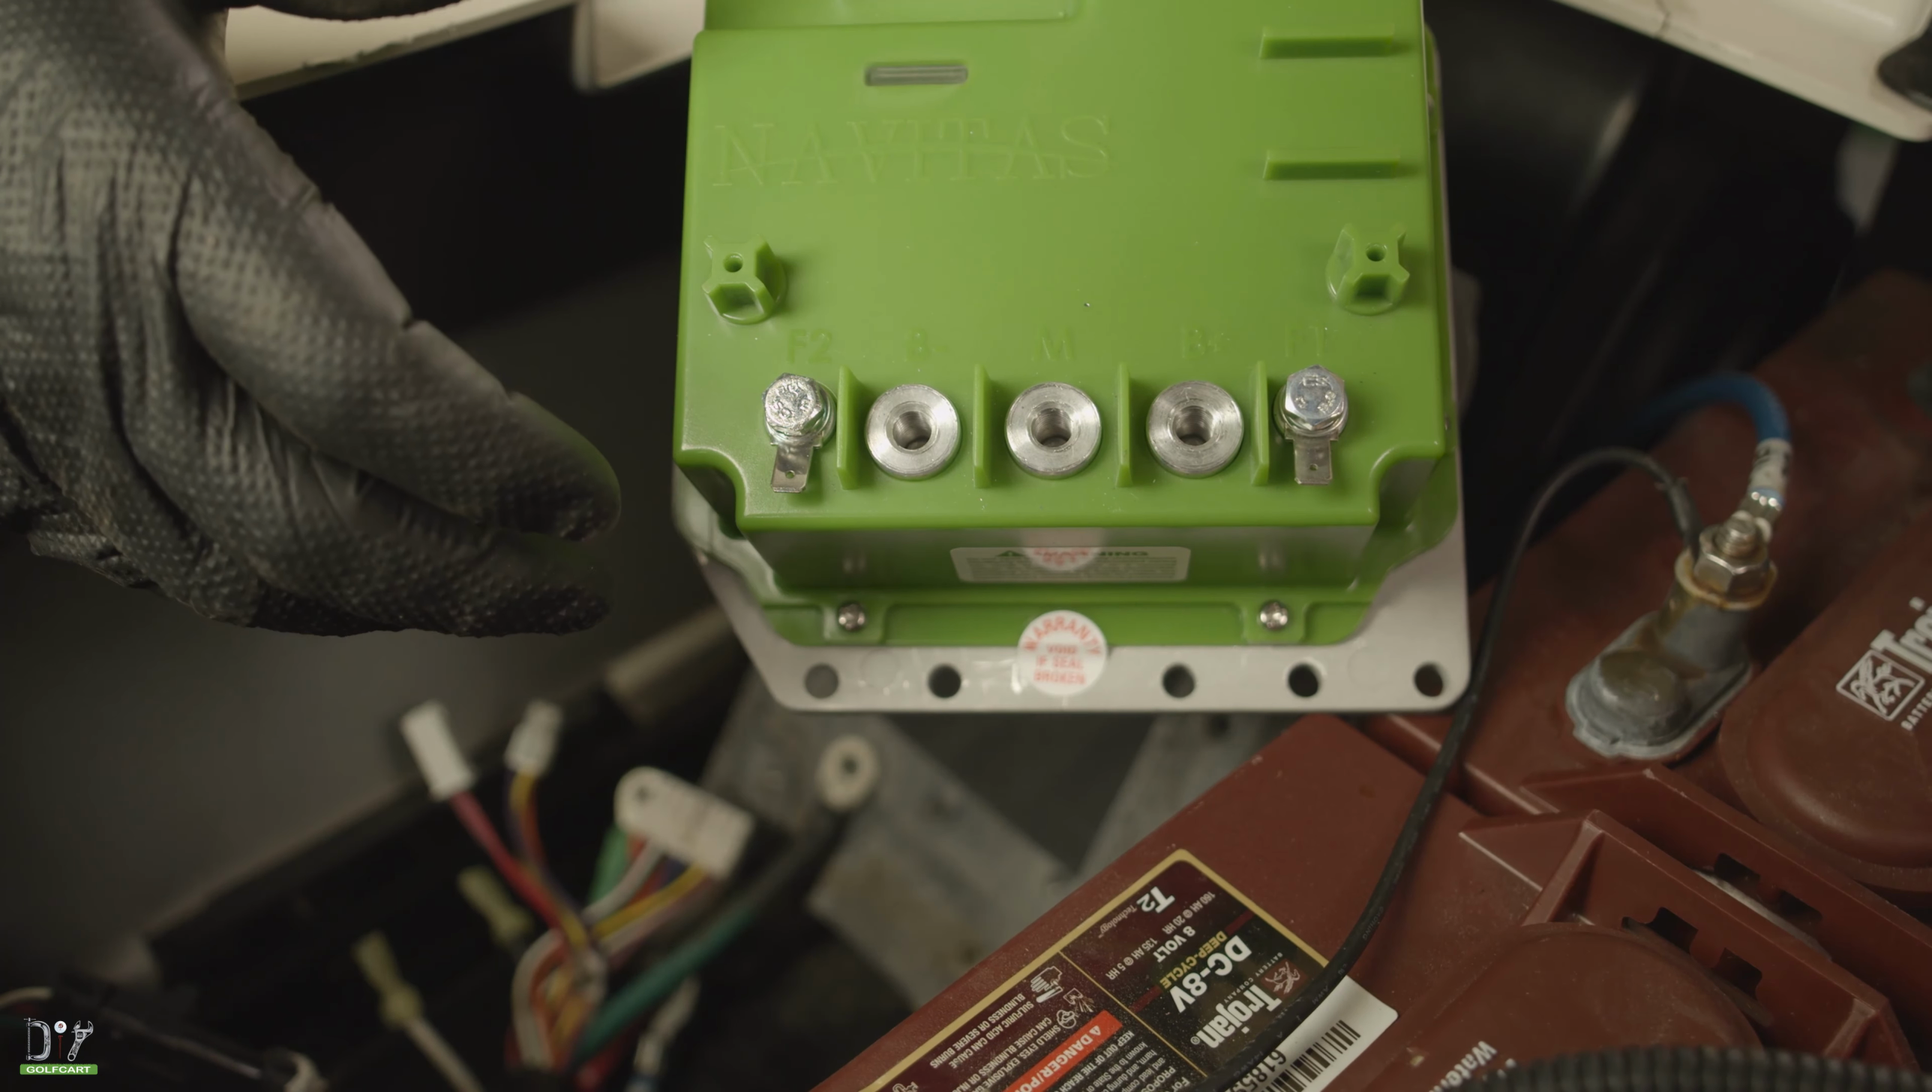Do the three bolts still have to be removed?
No.